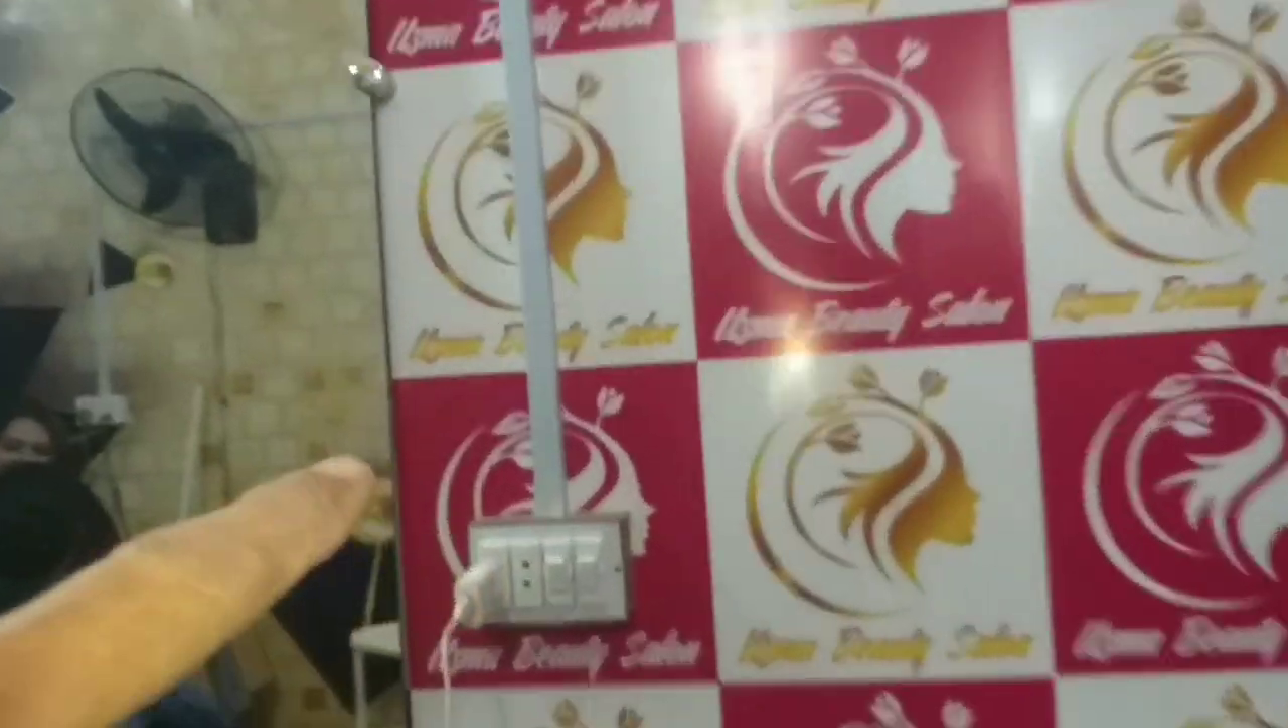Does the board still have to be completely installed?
No.